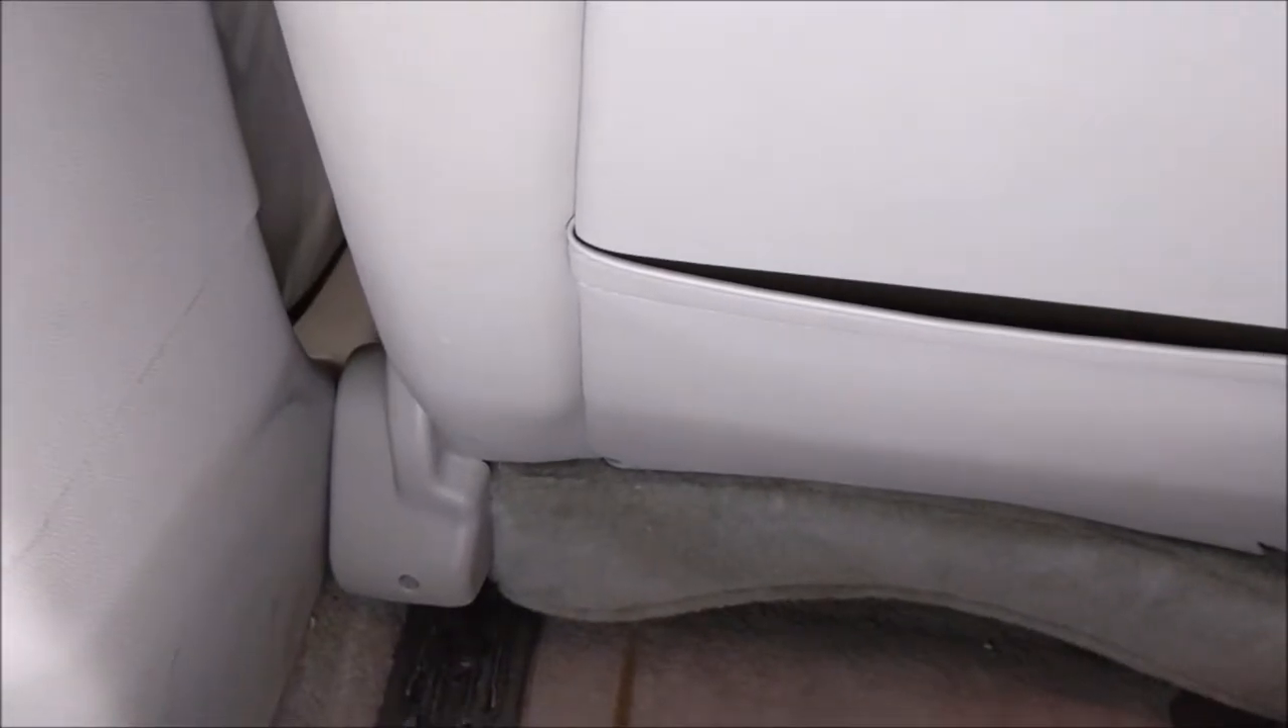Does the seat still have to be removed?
Yes.